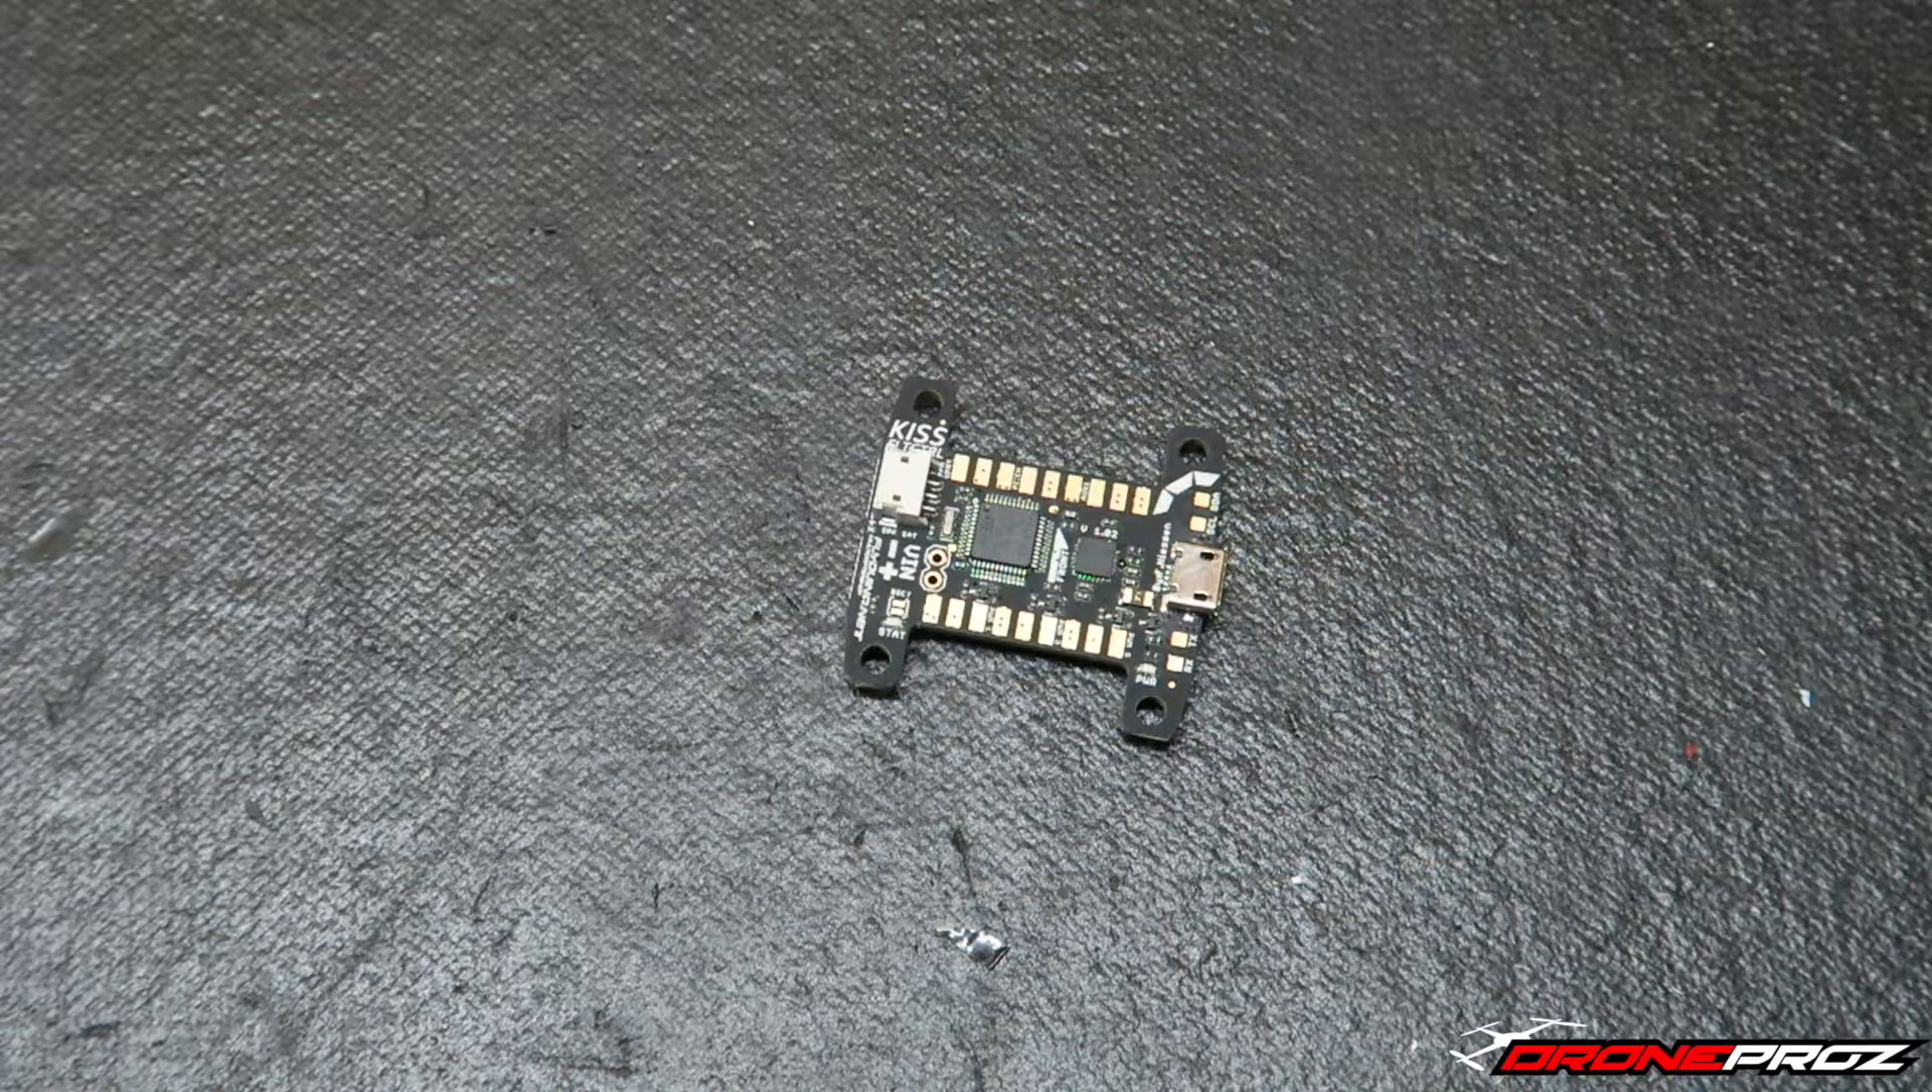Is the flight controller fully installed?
No.